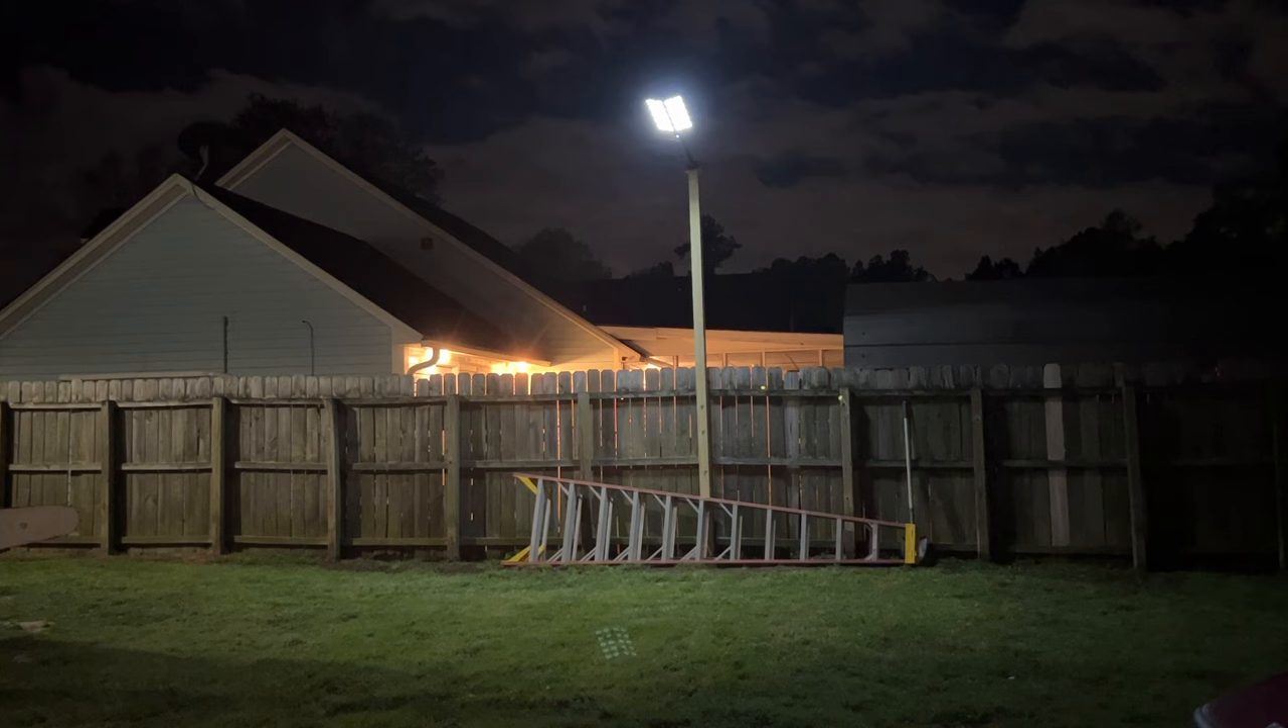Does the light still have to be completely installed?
No.